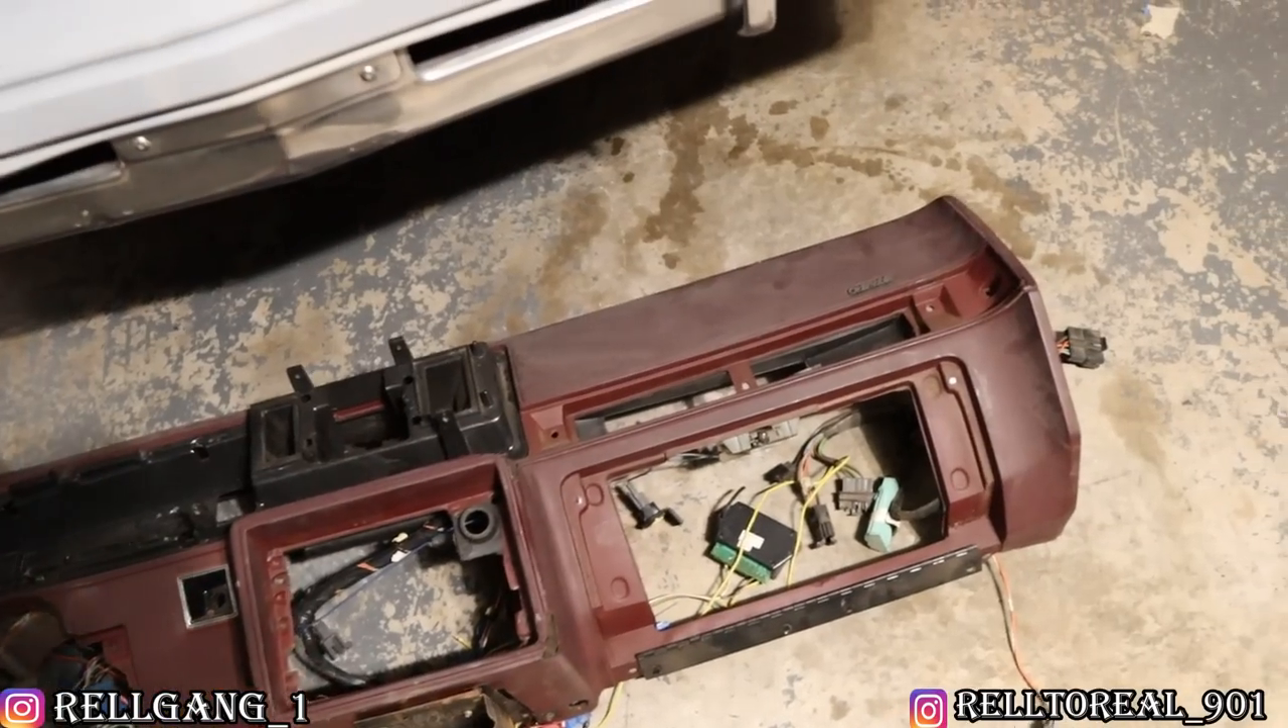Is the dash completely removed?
Yes.